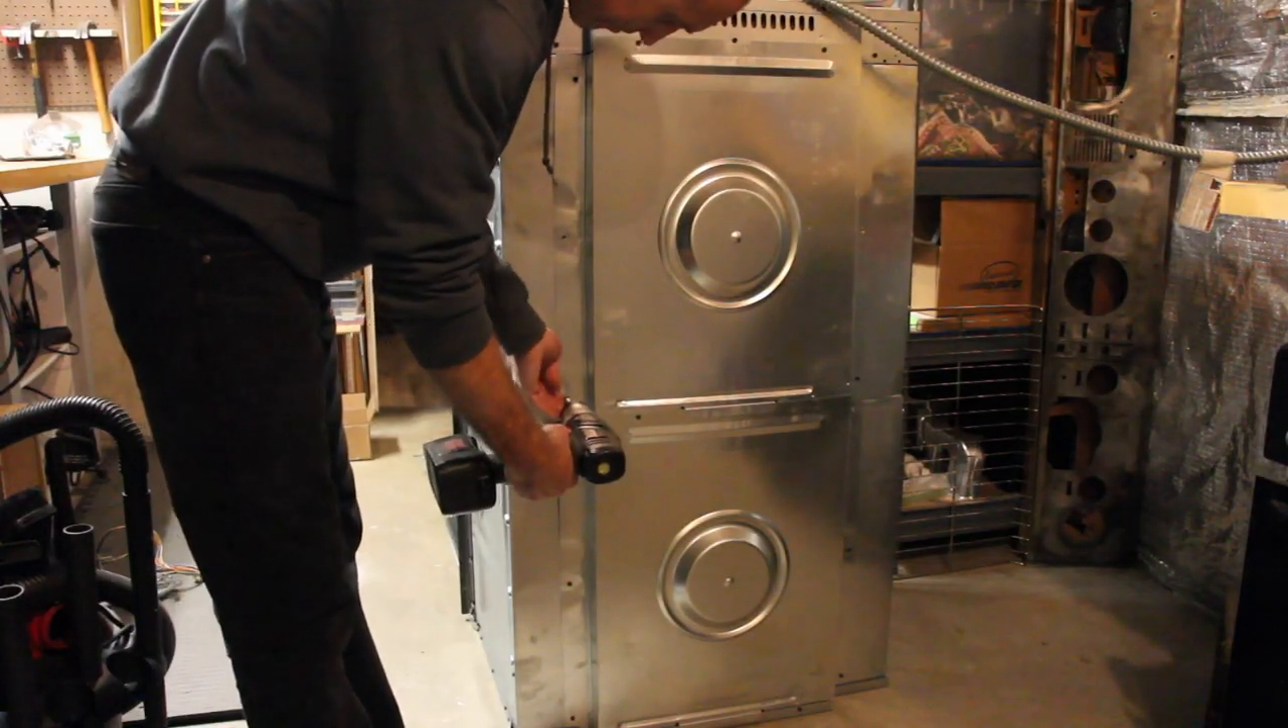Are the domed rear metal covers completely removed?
No.